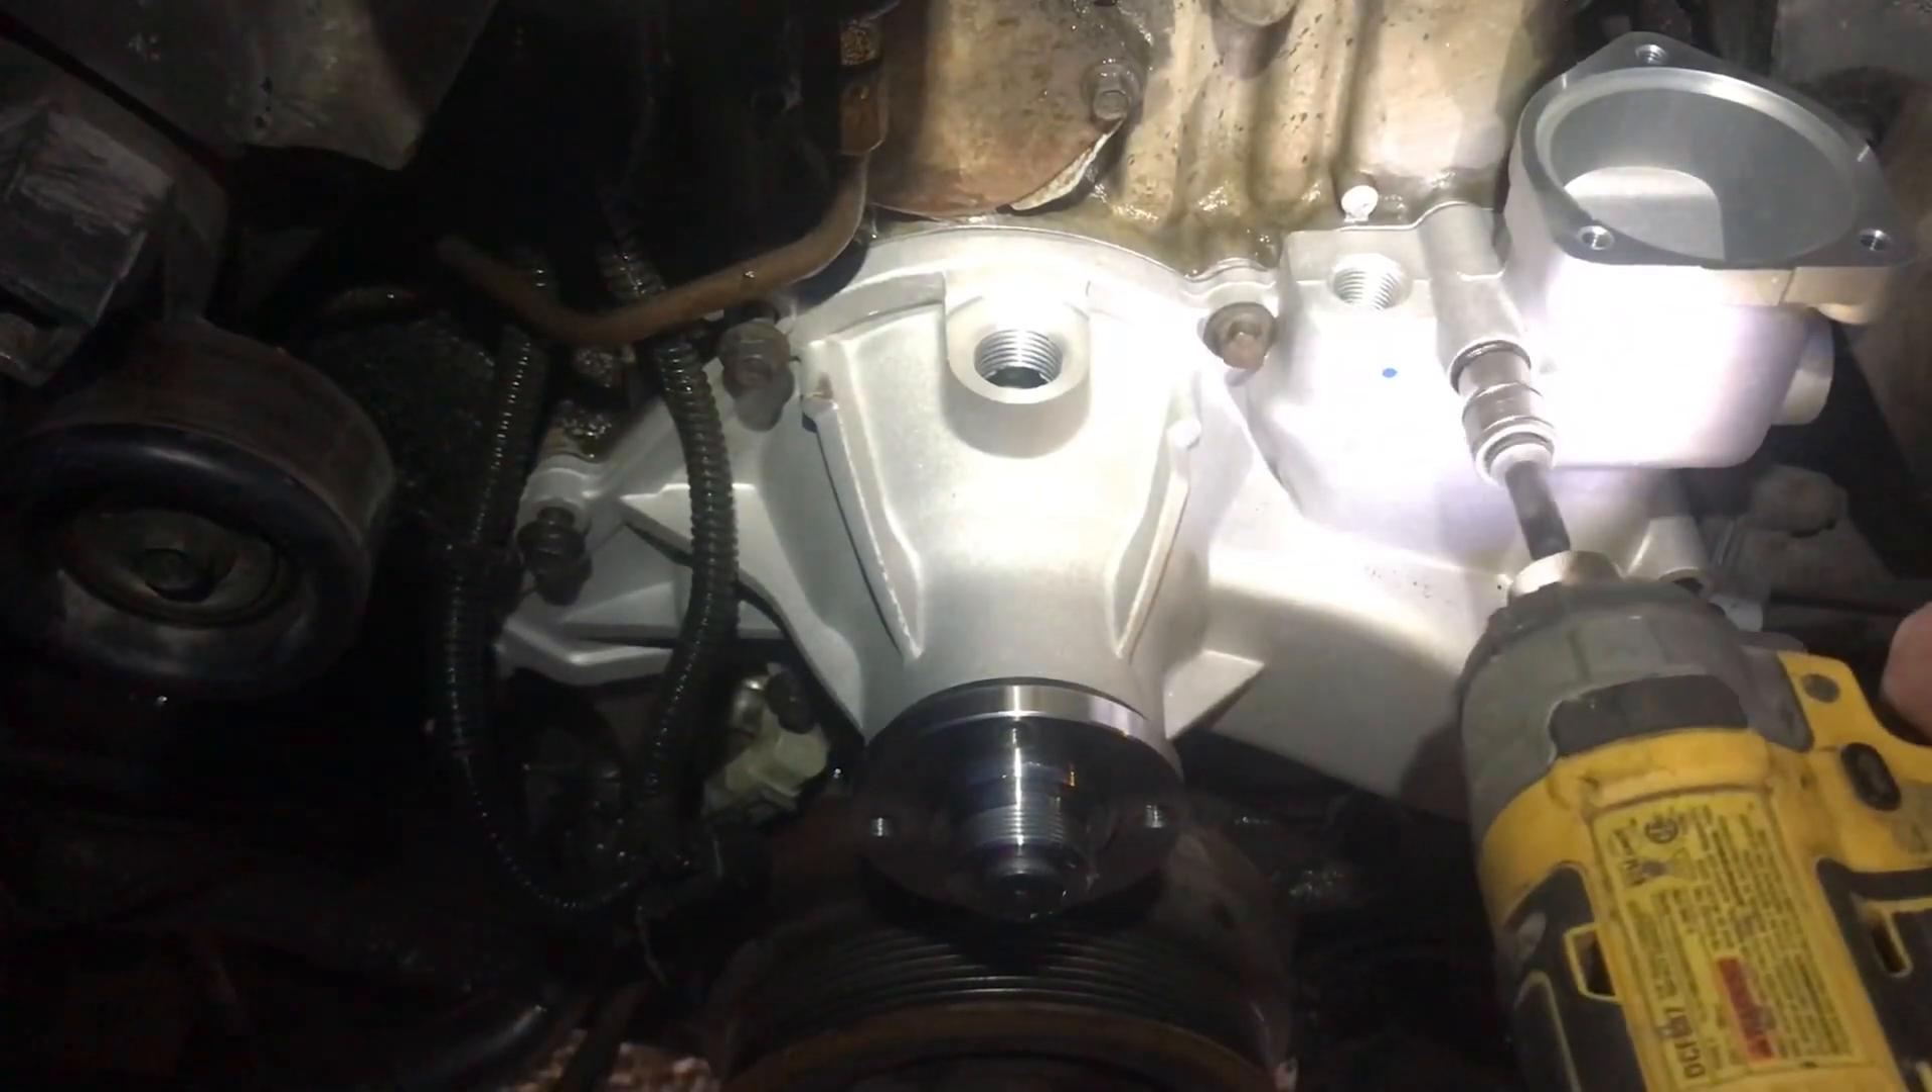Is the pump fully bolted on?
No.